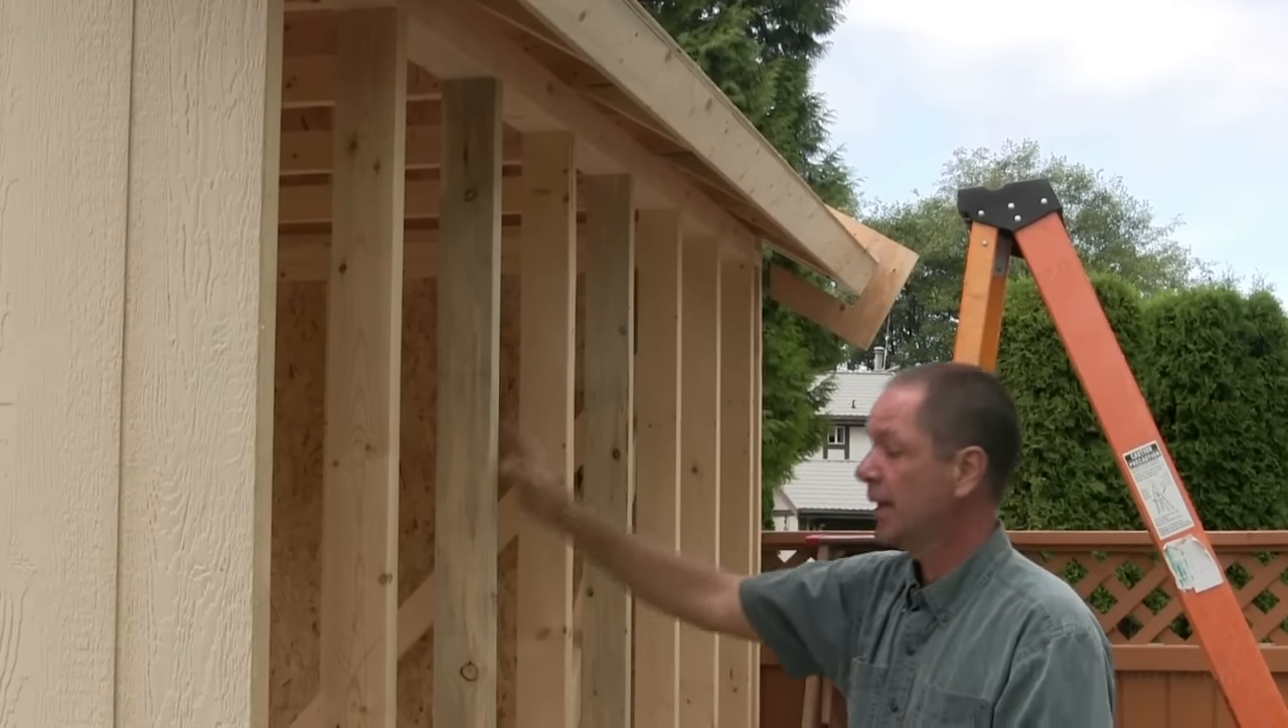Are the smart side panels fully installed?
No.